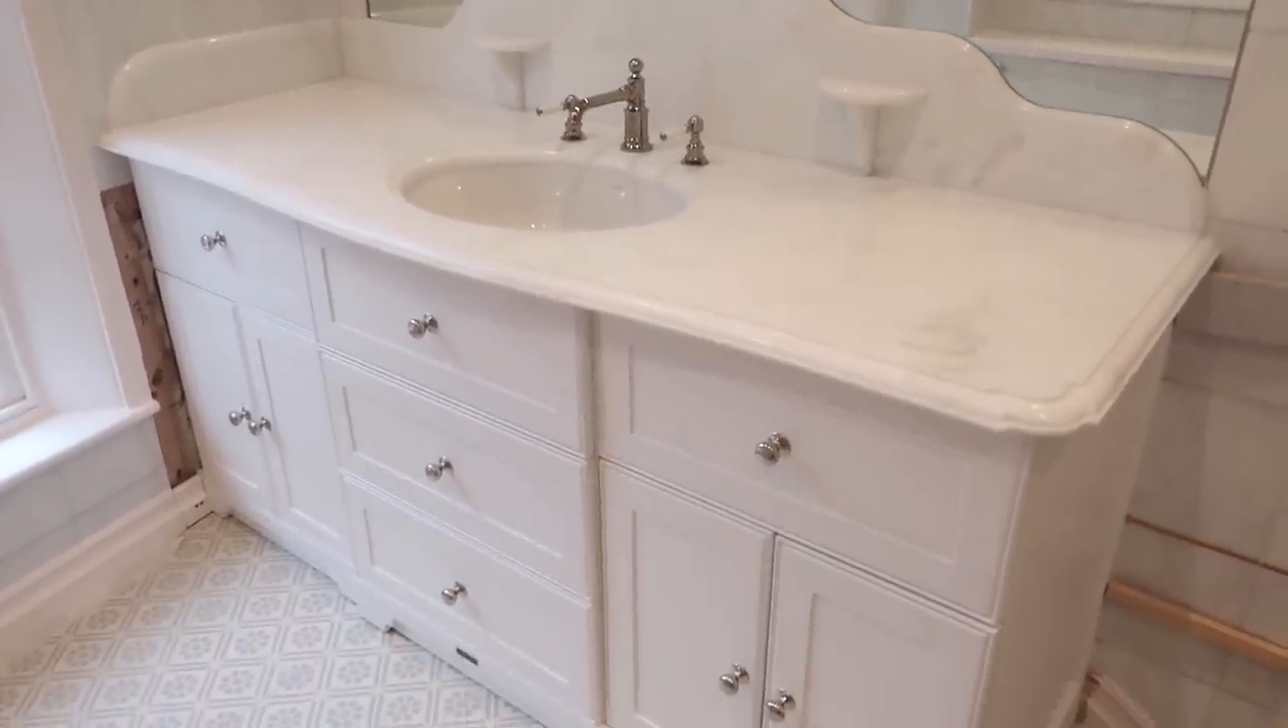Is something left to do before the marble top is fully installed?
No.